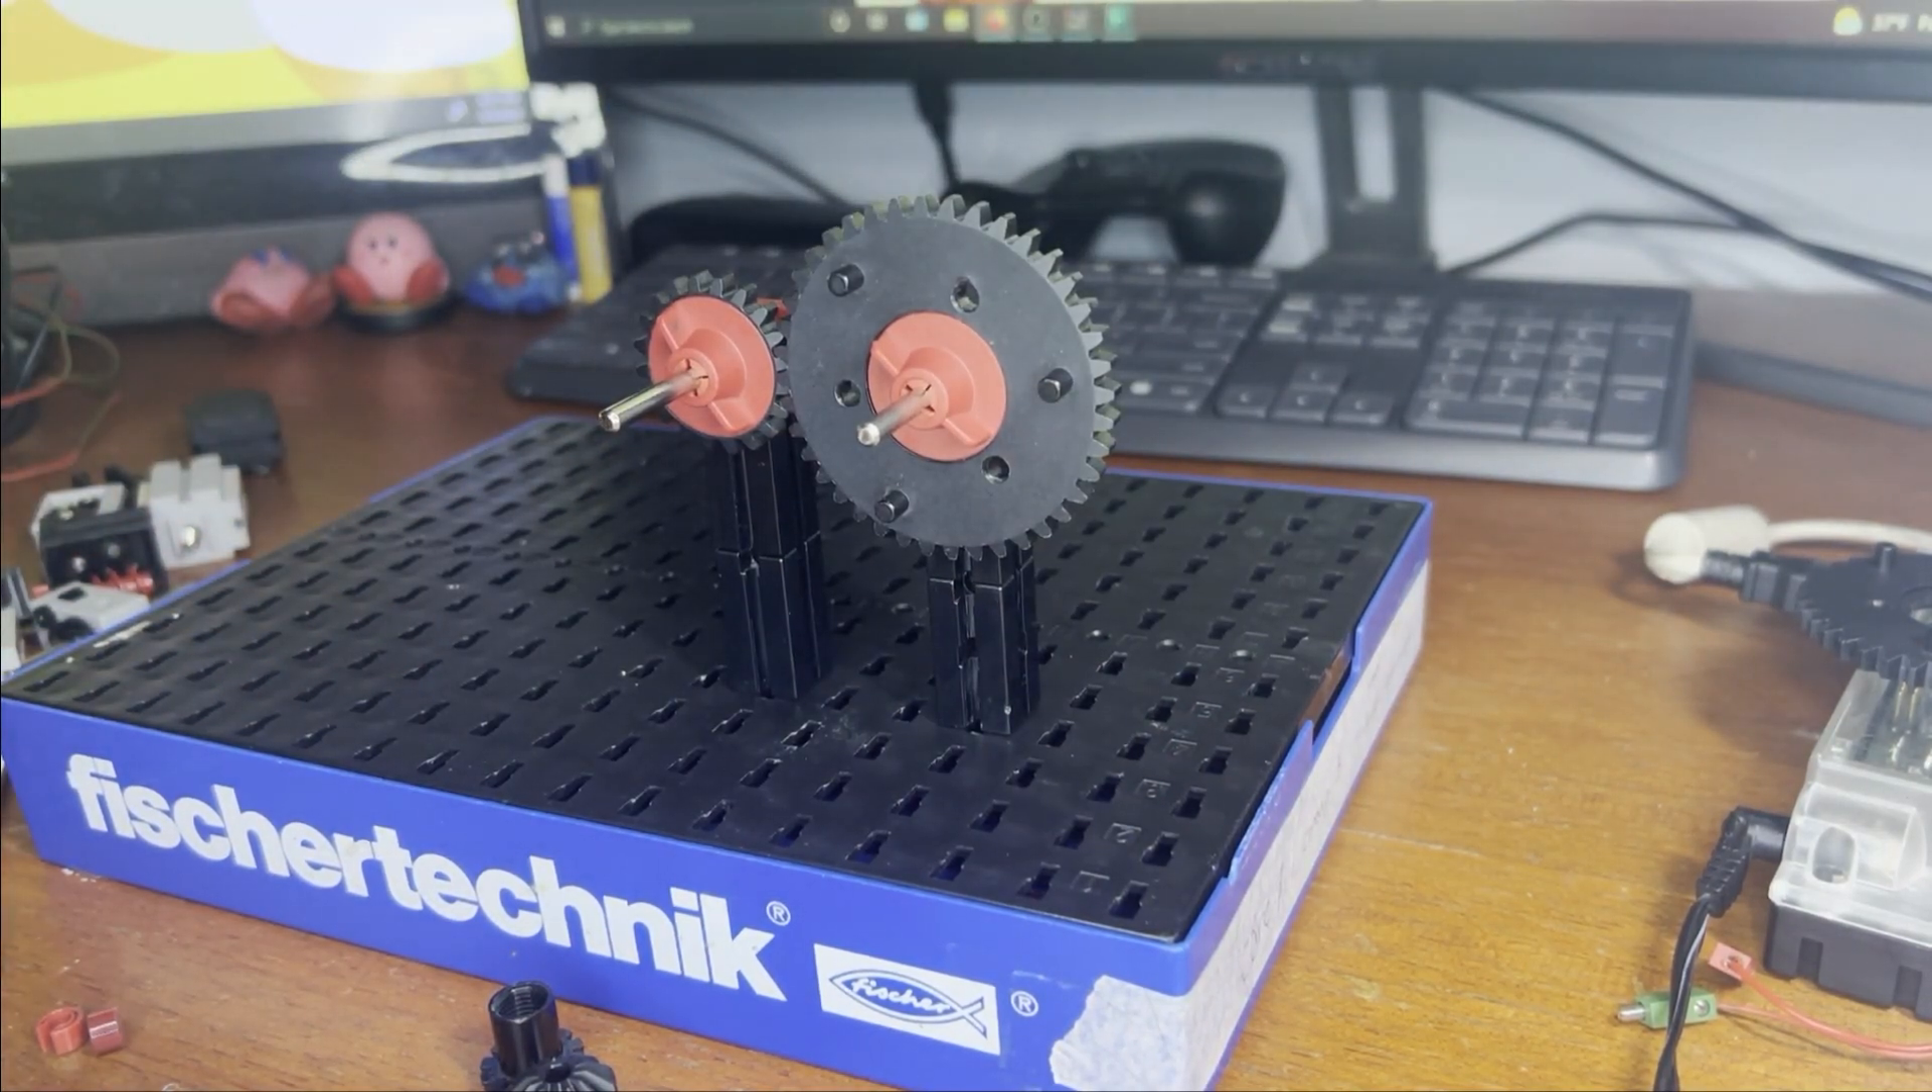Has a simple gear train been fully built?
Yes.